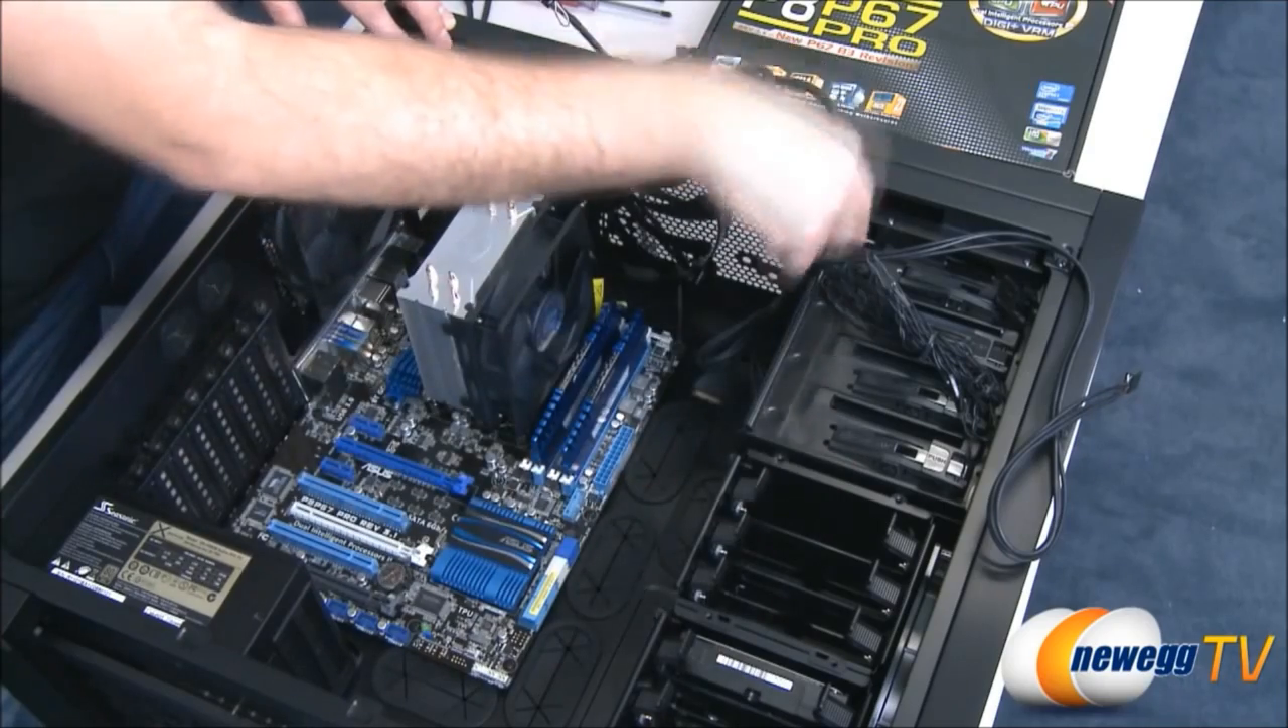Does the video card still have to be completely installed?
Yes.